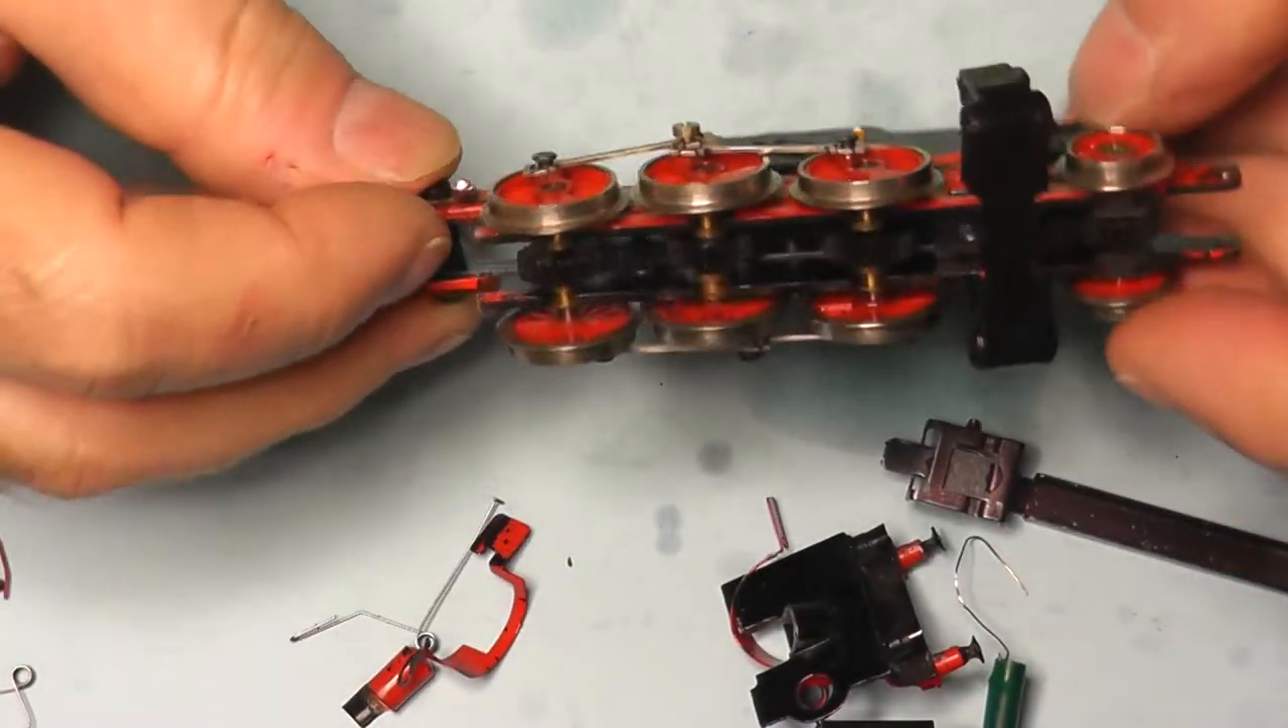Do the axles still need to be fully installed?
No.